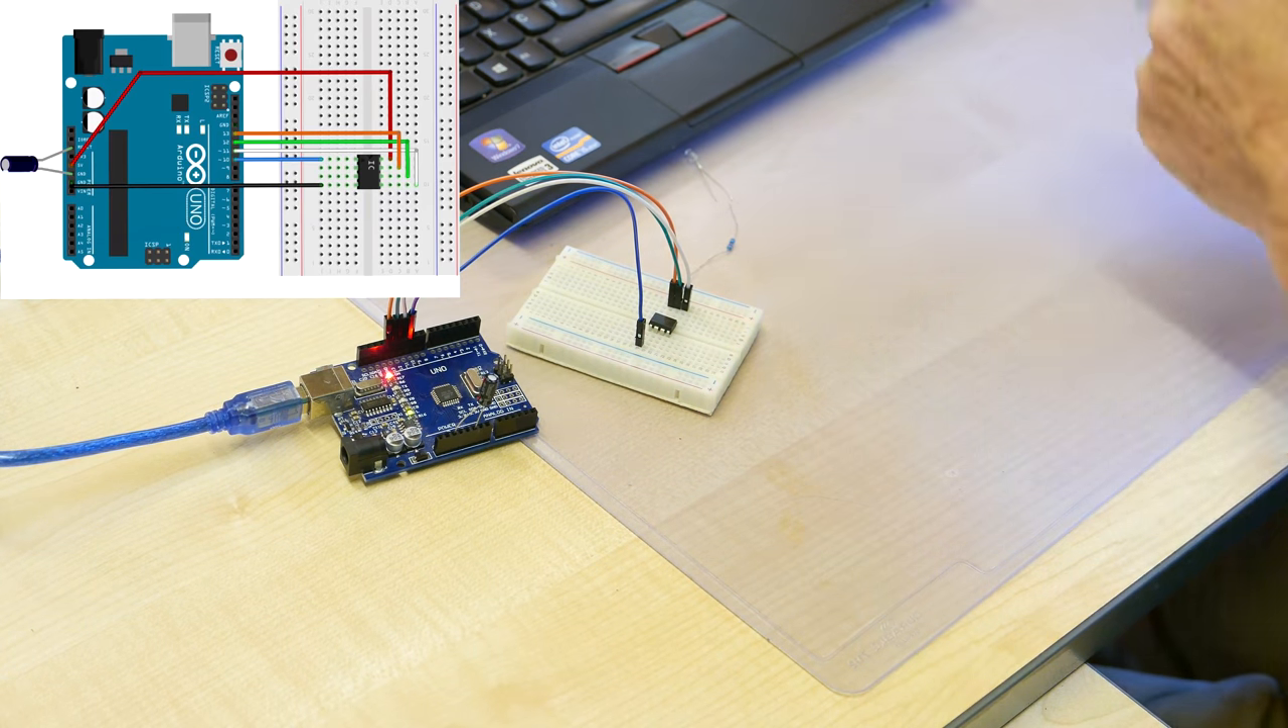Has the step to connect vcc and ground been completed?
No.